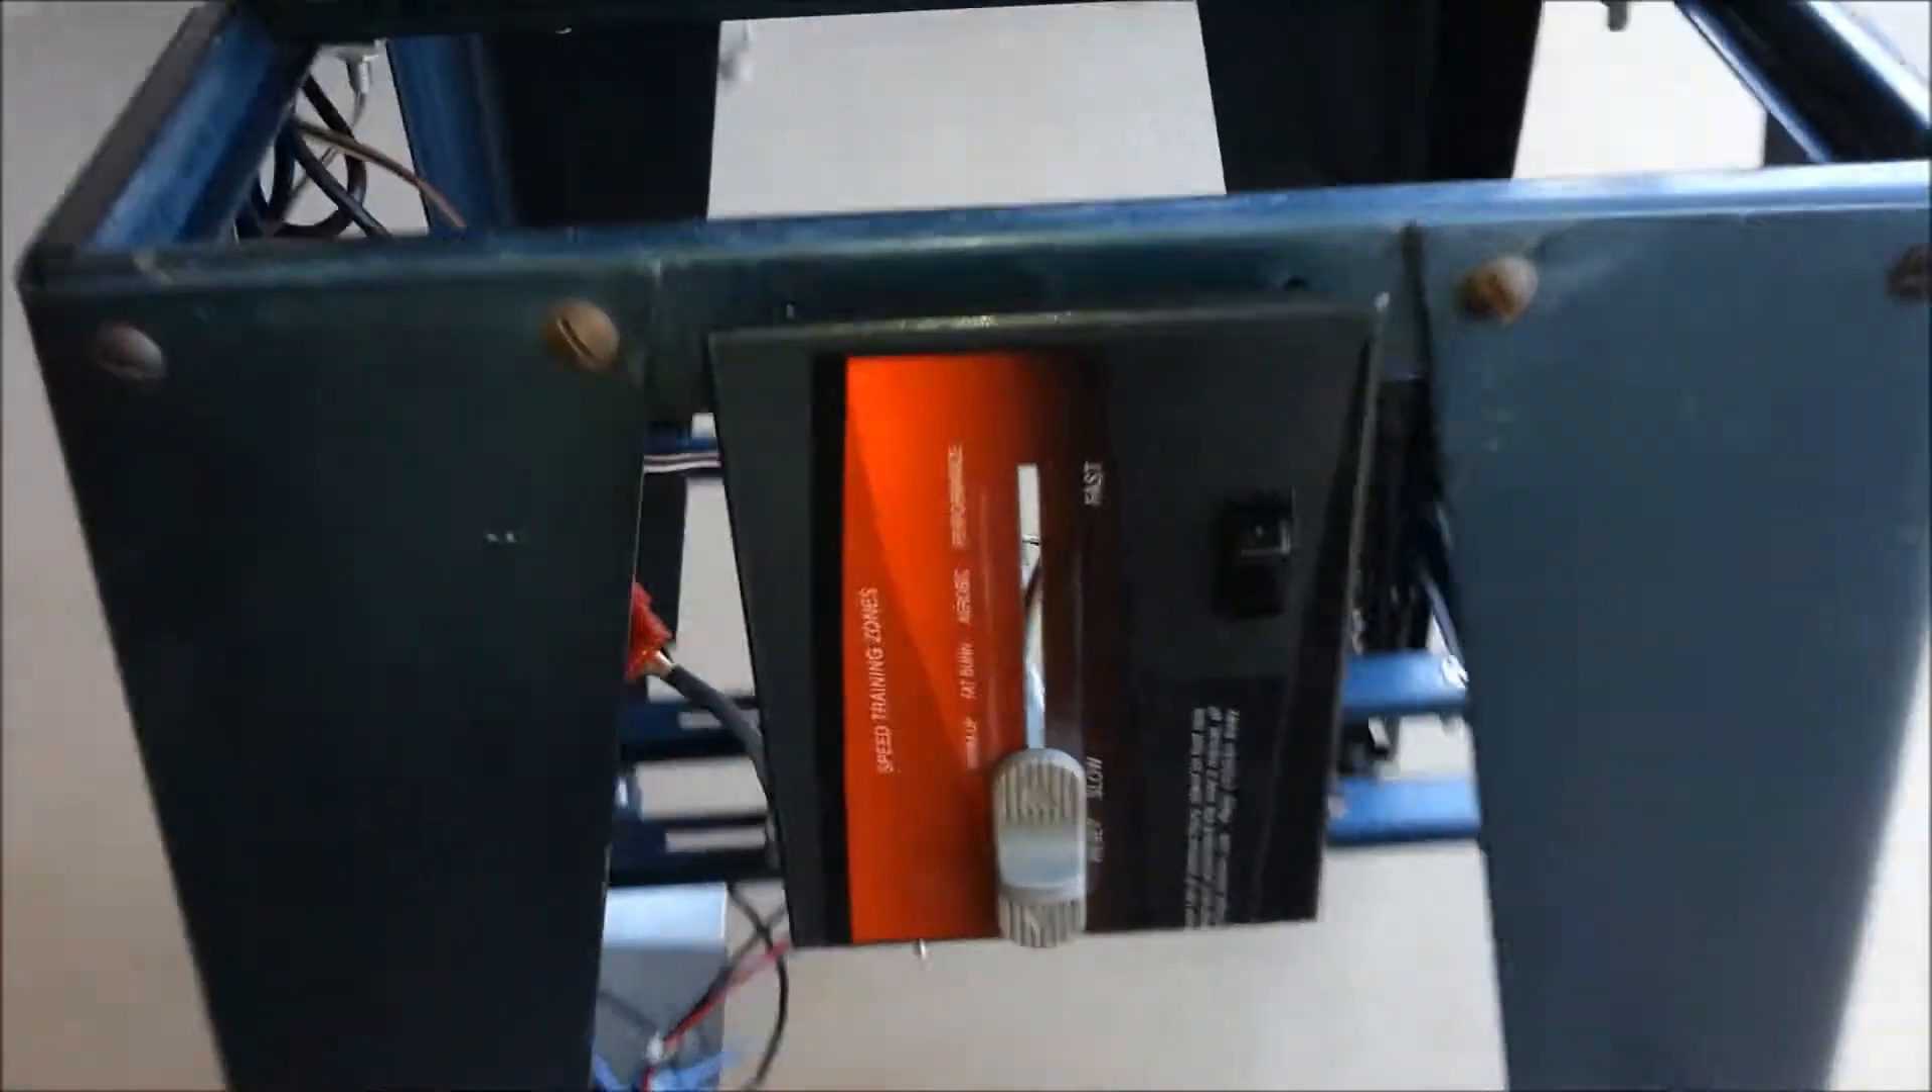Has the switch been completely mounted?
Yes.